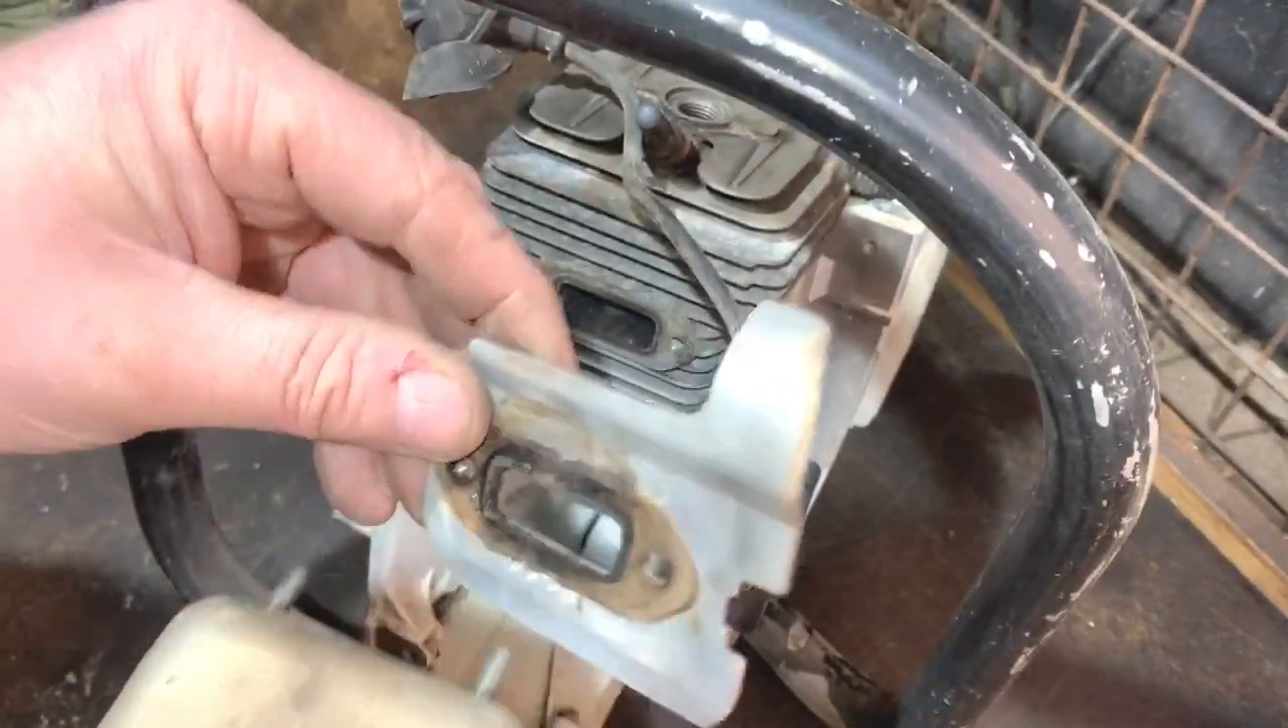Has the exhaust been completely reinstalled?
No.